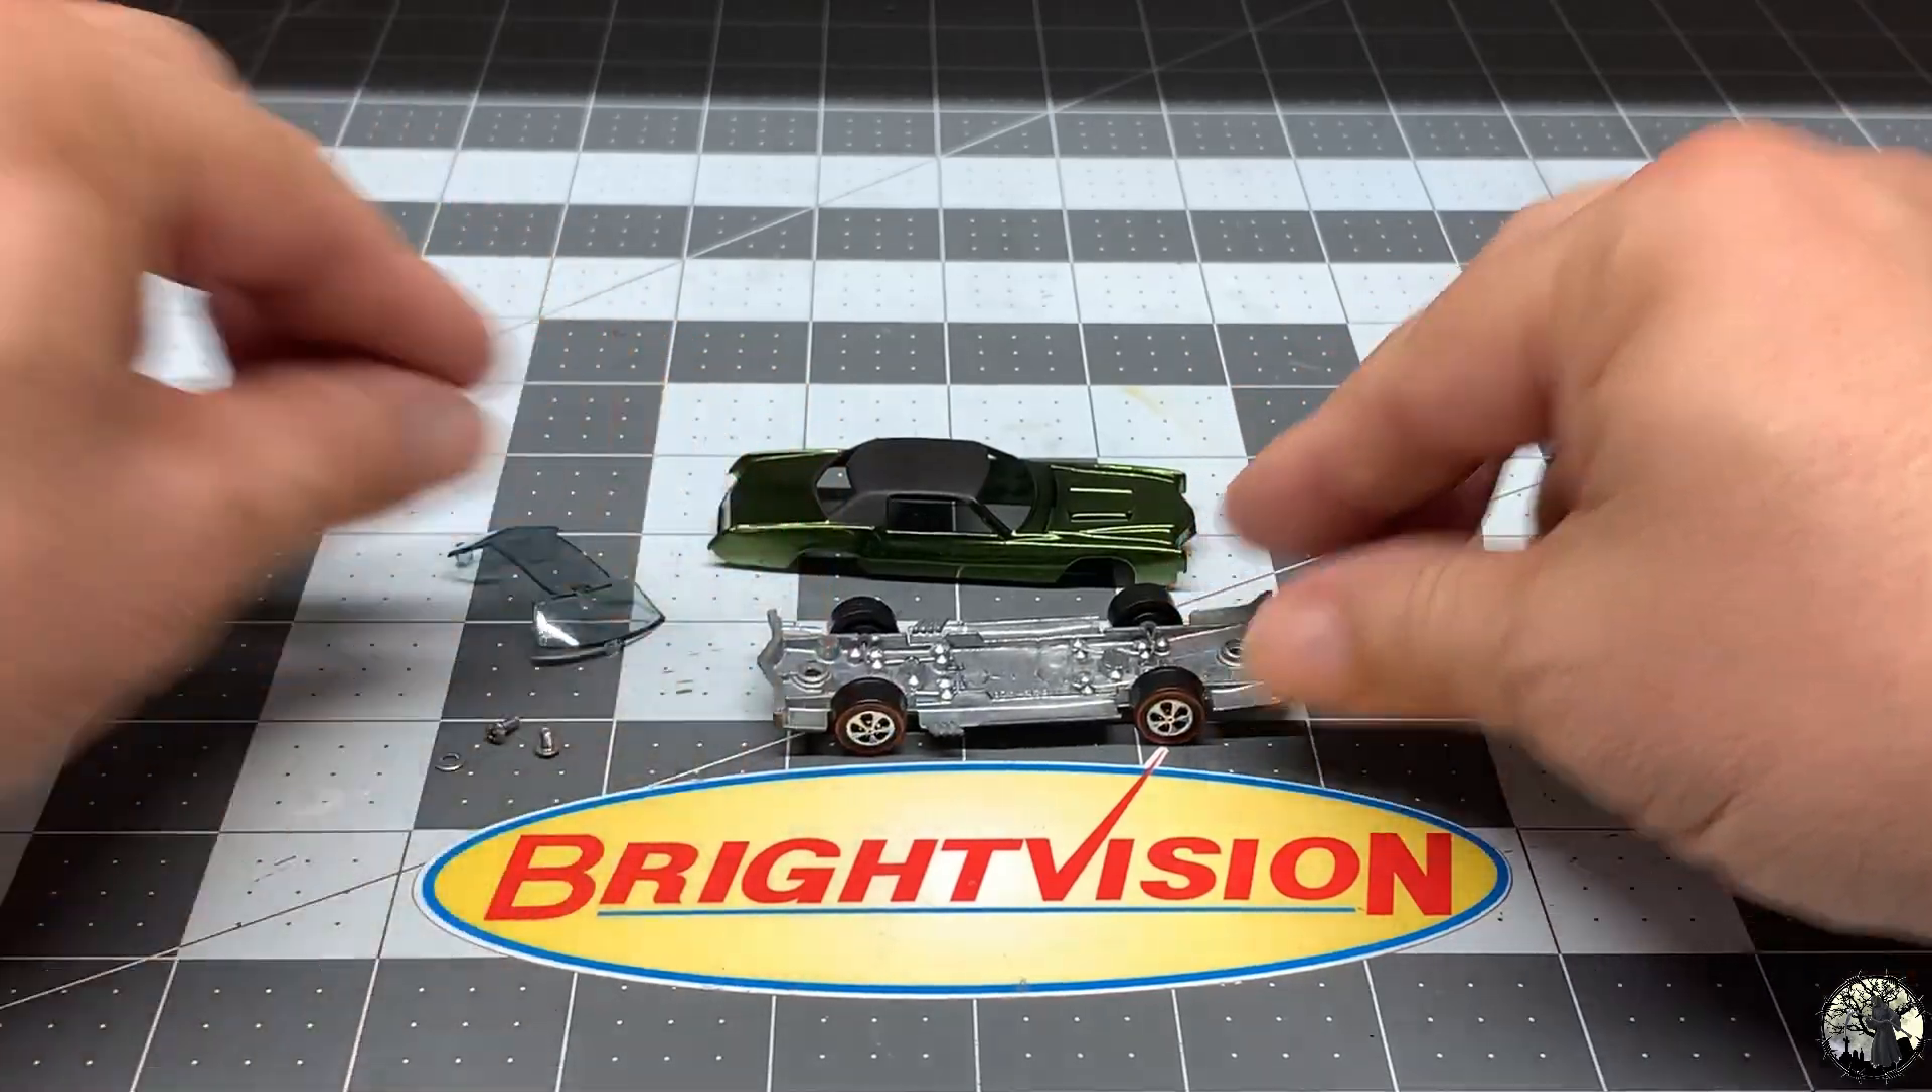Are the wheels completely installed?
Yes.